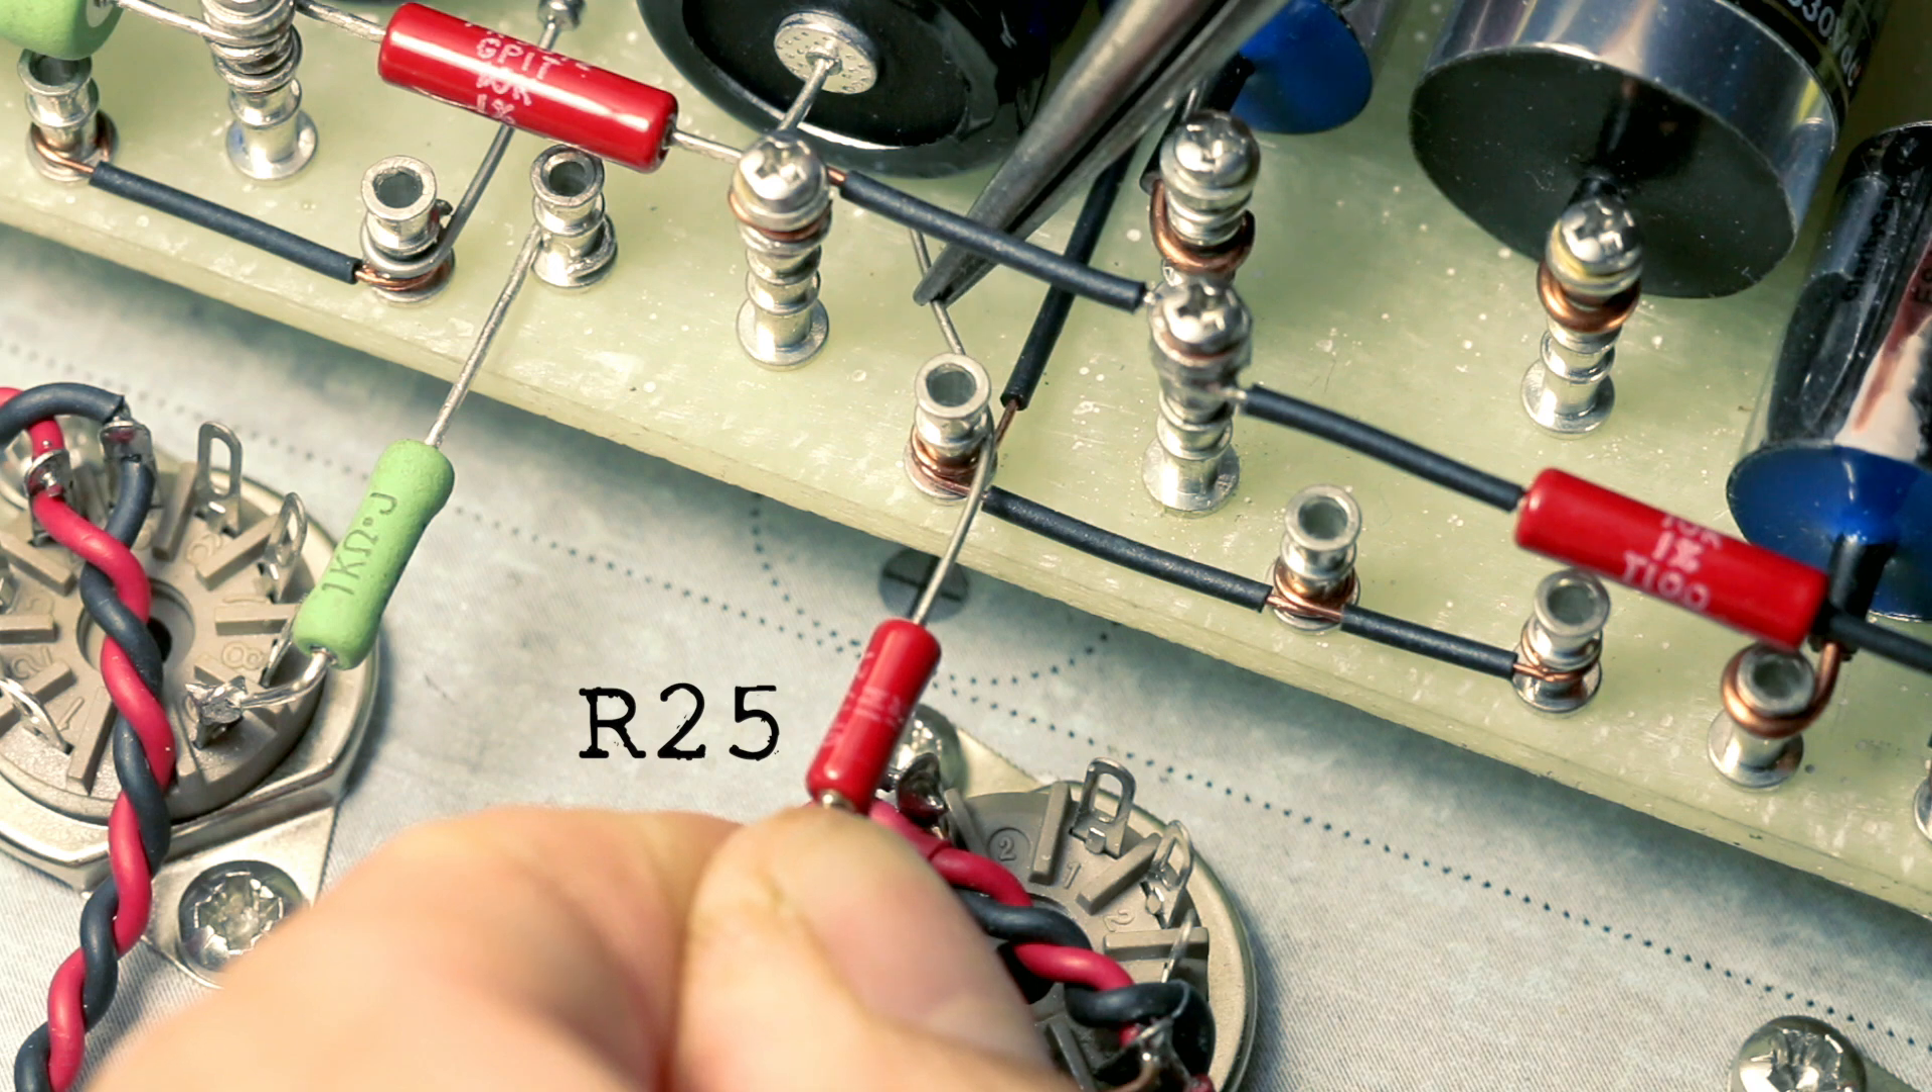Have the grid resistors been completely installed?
No.